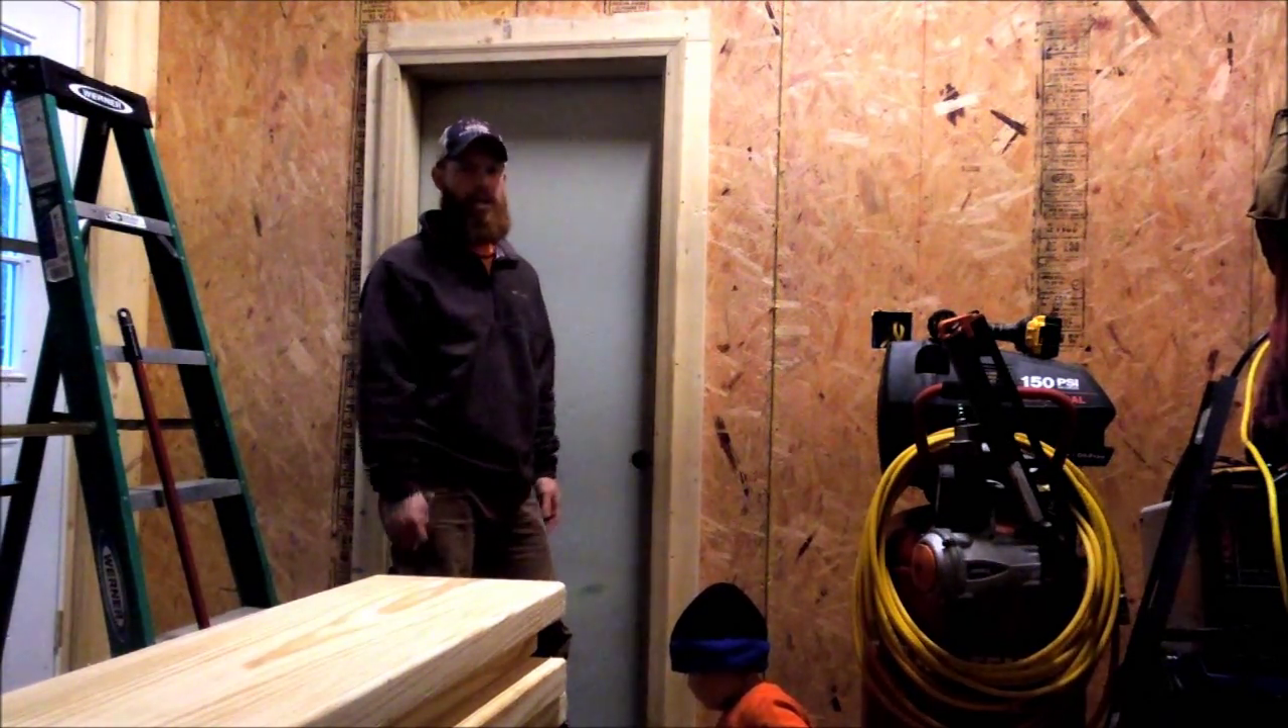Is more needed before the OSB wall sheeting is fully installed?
No.